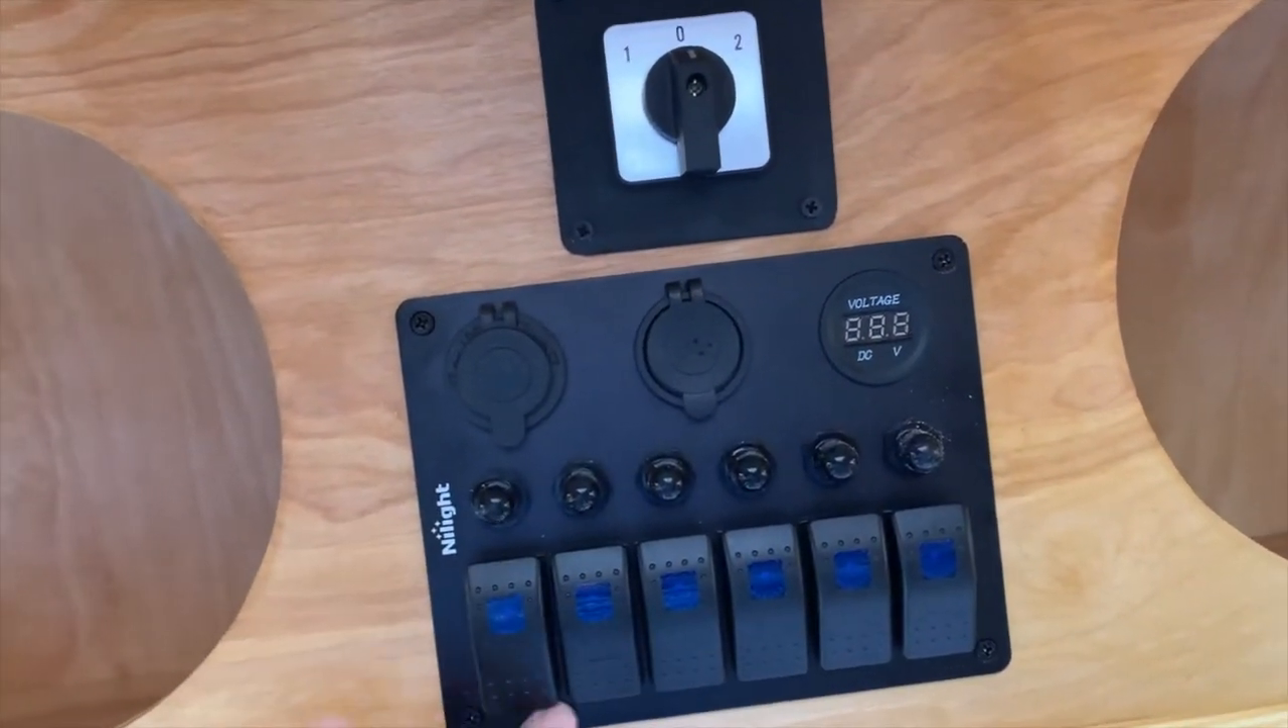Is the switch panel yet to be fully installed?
No.